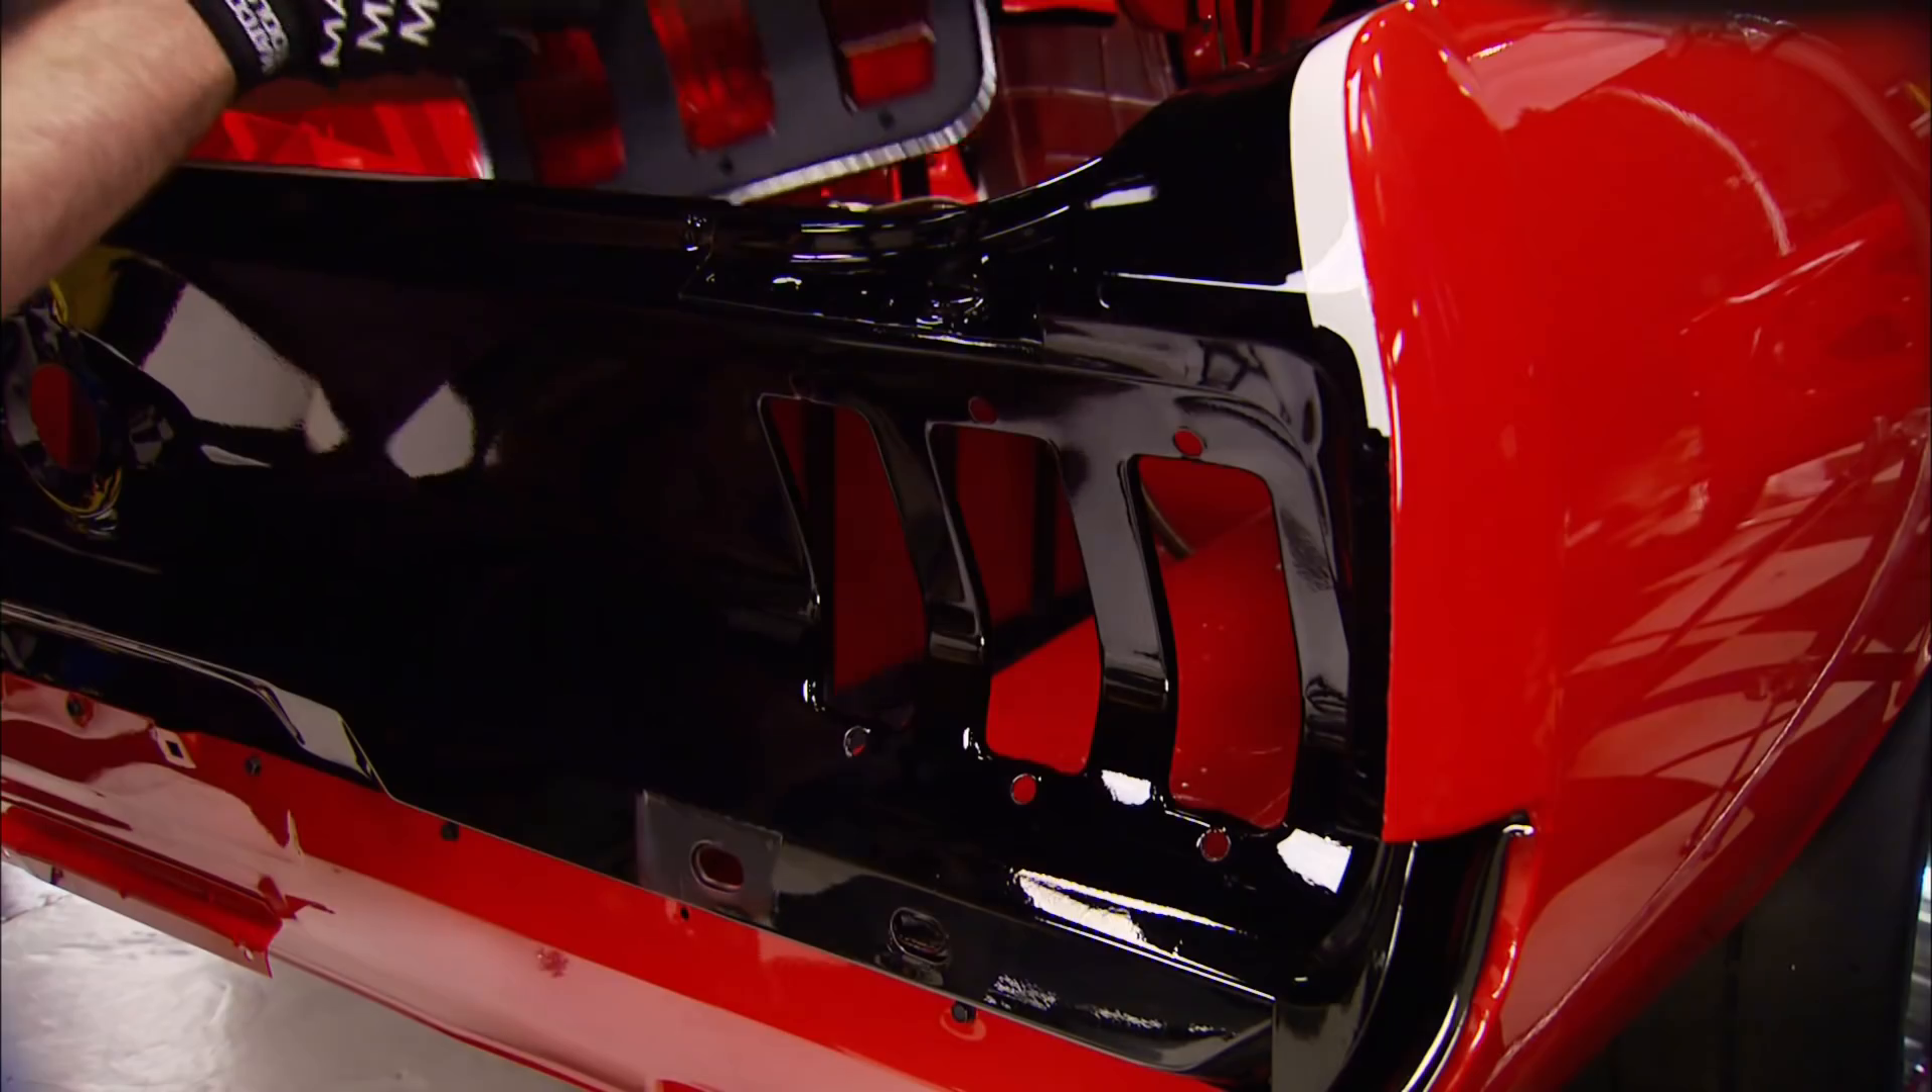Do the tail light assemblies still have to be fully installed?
Yes.